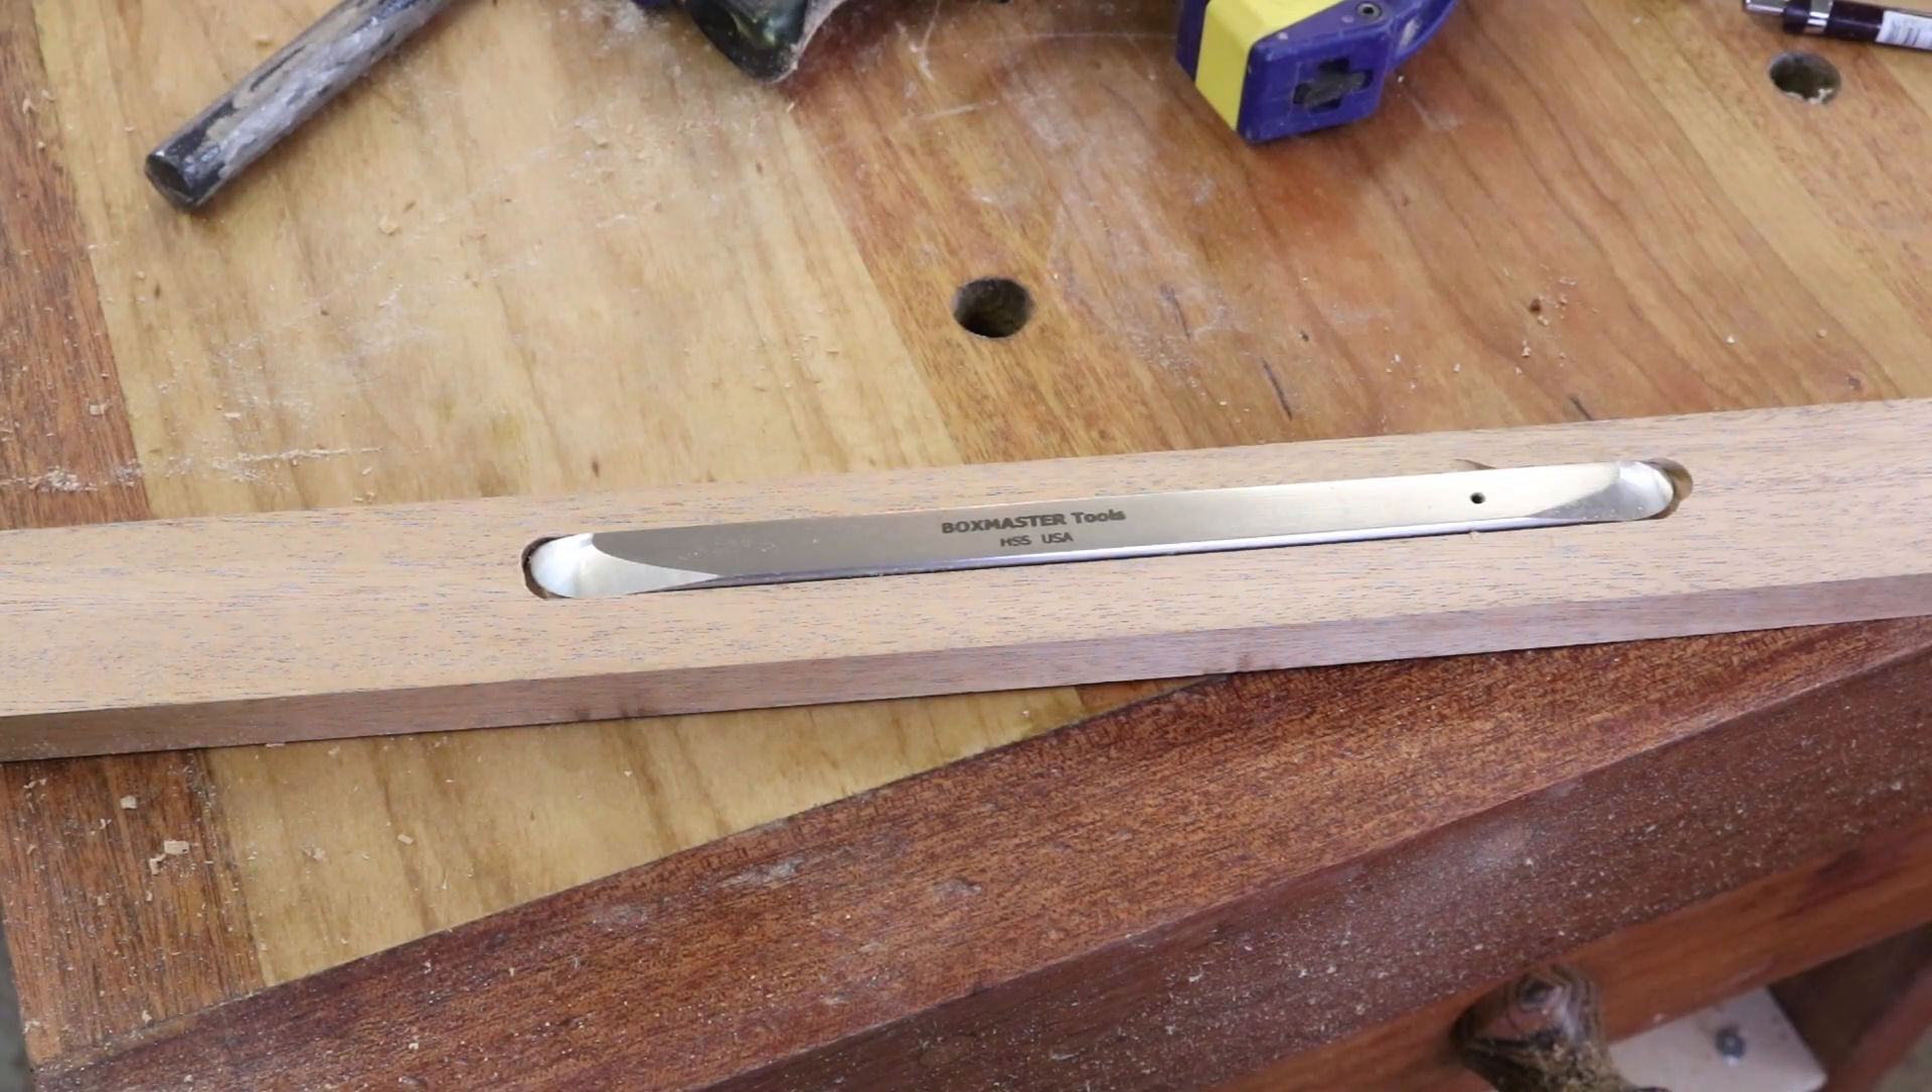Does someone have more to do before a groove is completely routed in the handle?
No.